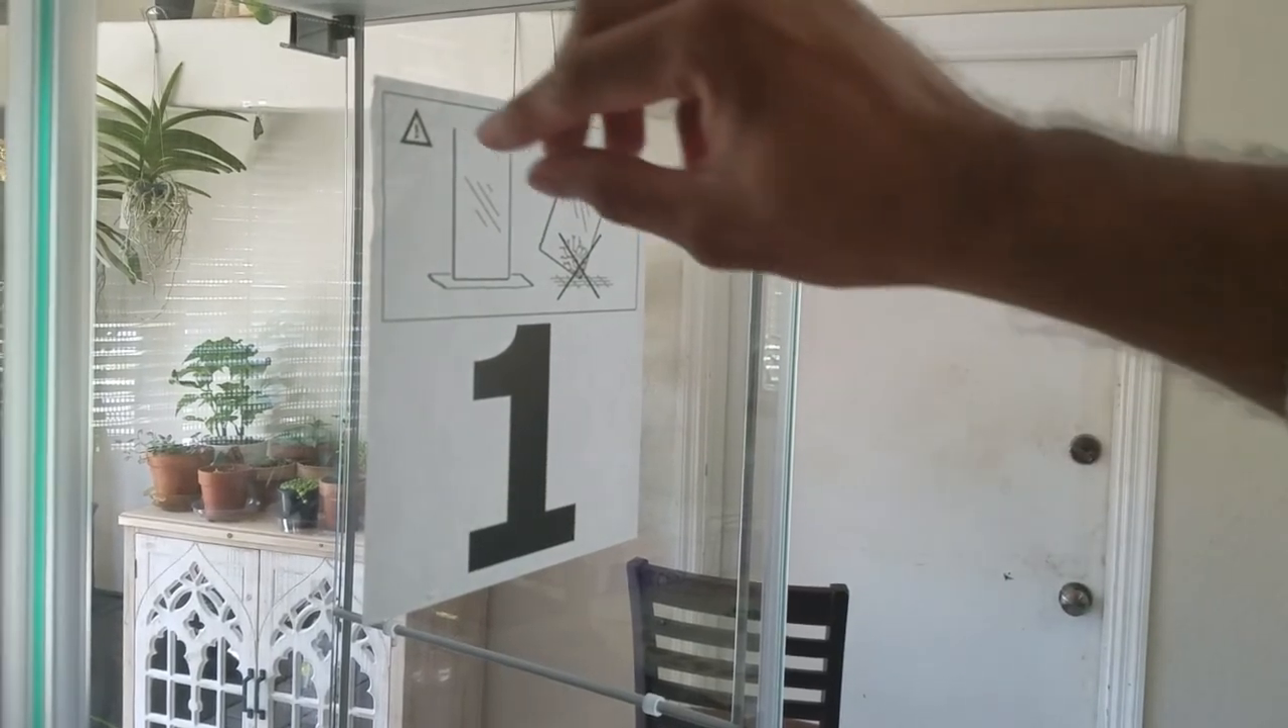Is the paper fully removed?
No.